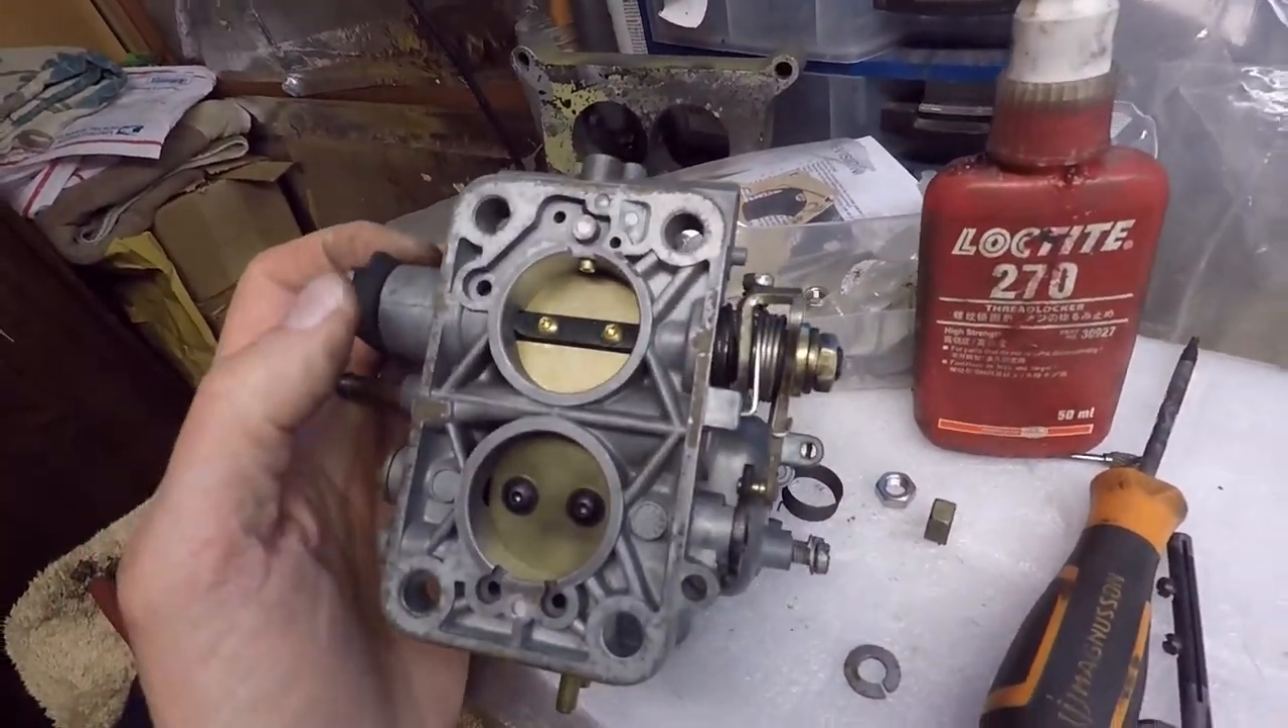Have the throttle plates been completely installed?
Yes.